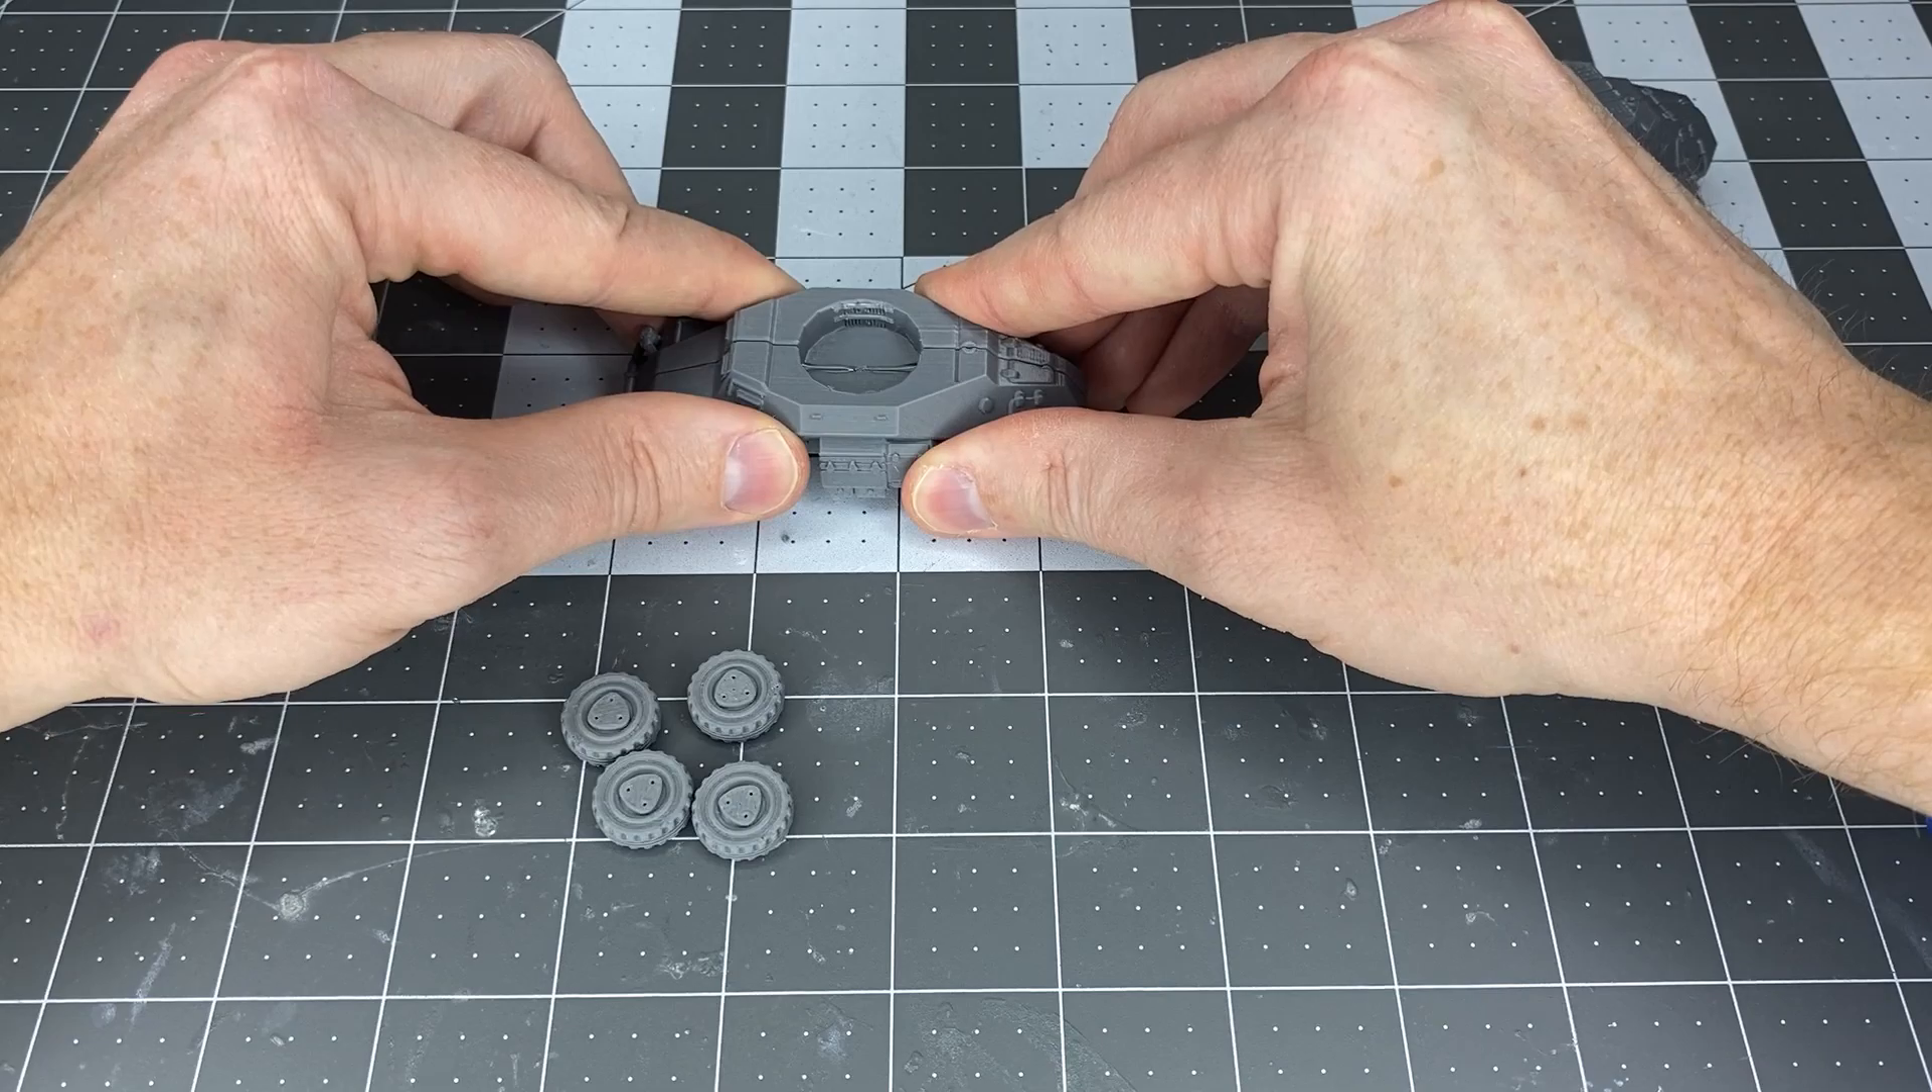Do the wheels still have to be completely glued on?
Yes.